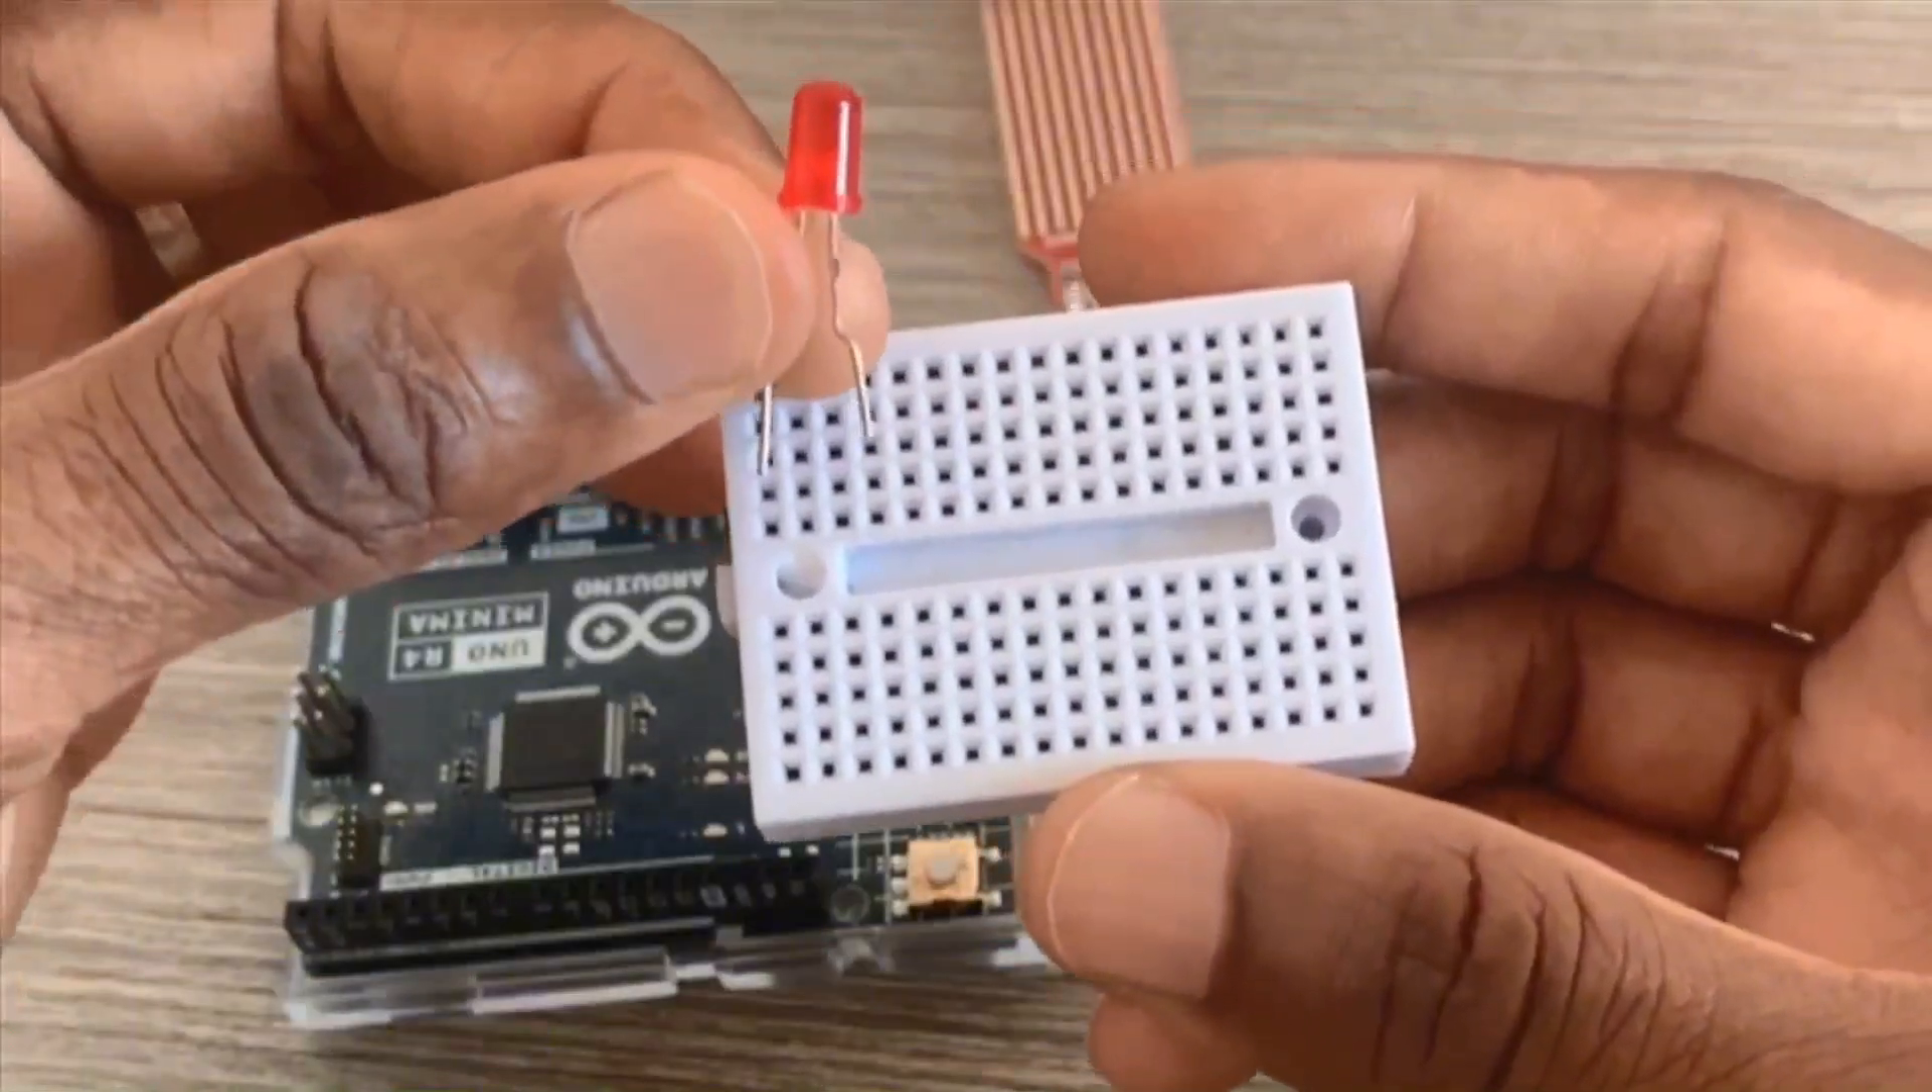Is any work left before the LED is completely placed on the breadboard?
Yes.